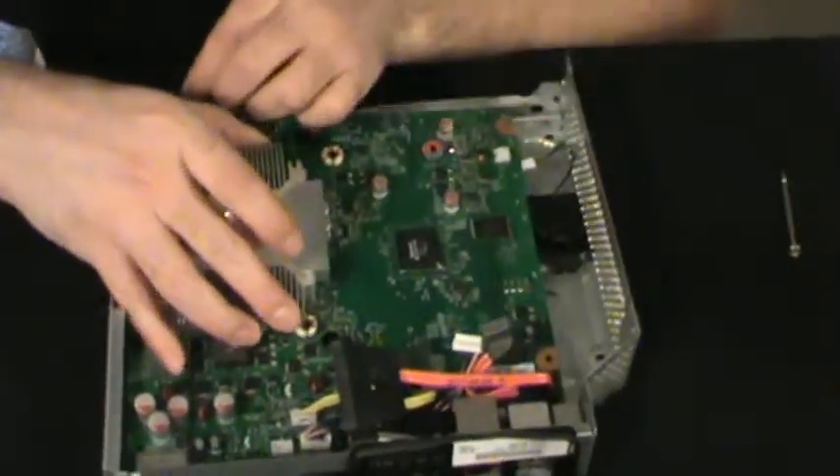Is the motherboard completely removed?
No.